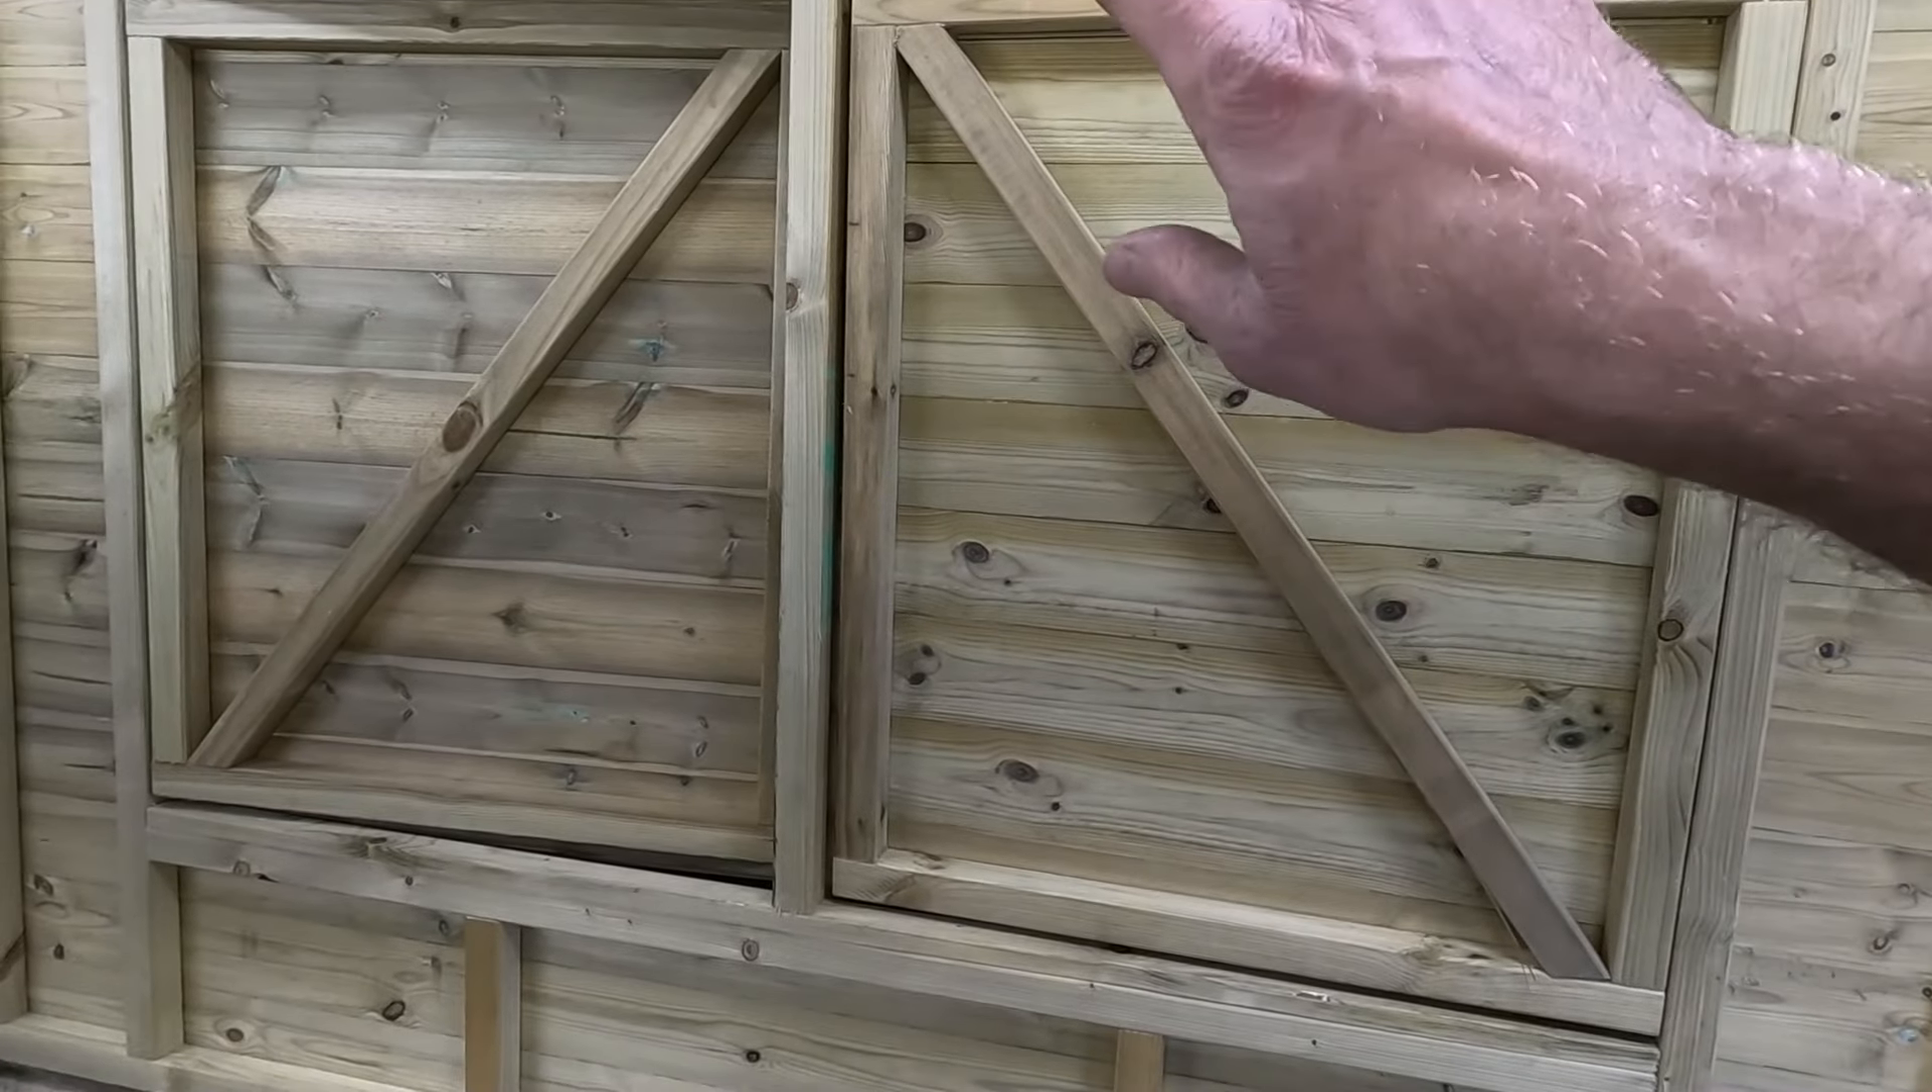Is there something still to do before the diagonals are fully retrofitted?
No.